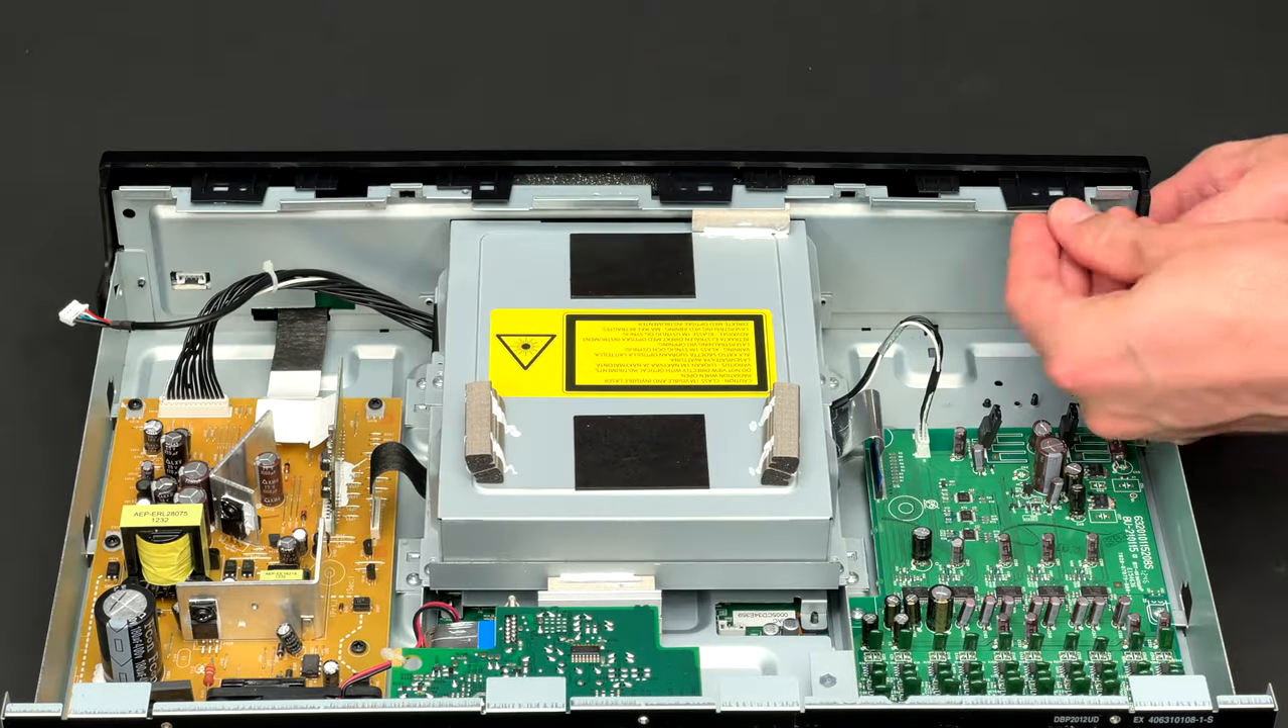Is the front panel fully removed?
No.